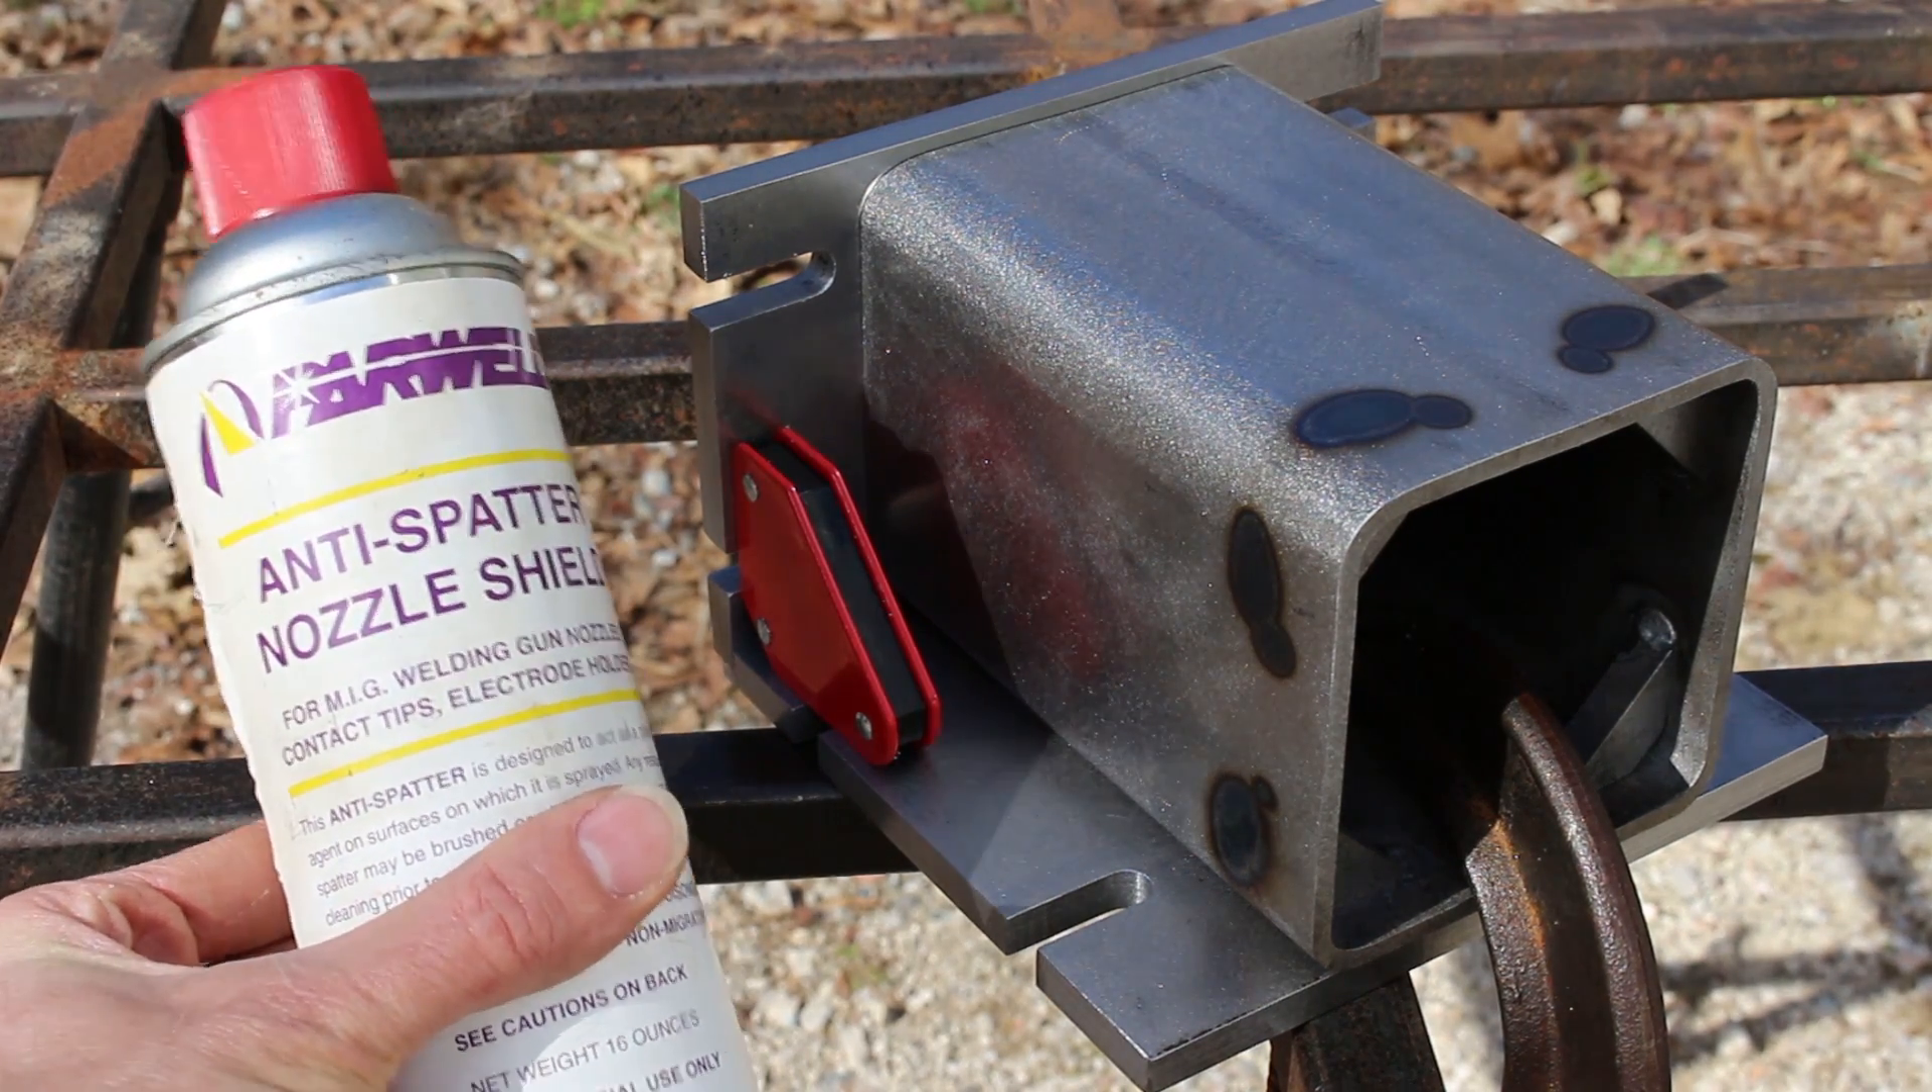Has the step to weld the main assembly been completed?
No.